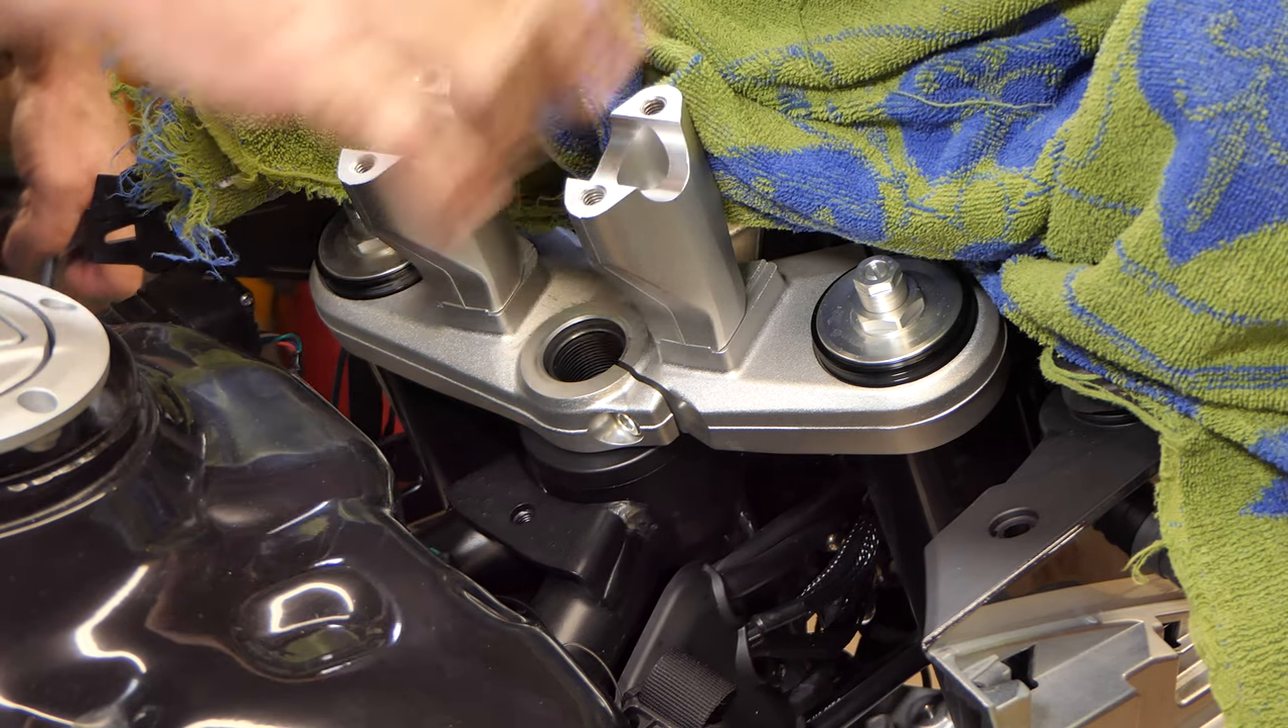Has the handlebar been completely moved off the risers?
Yes.